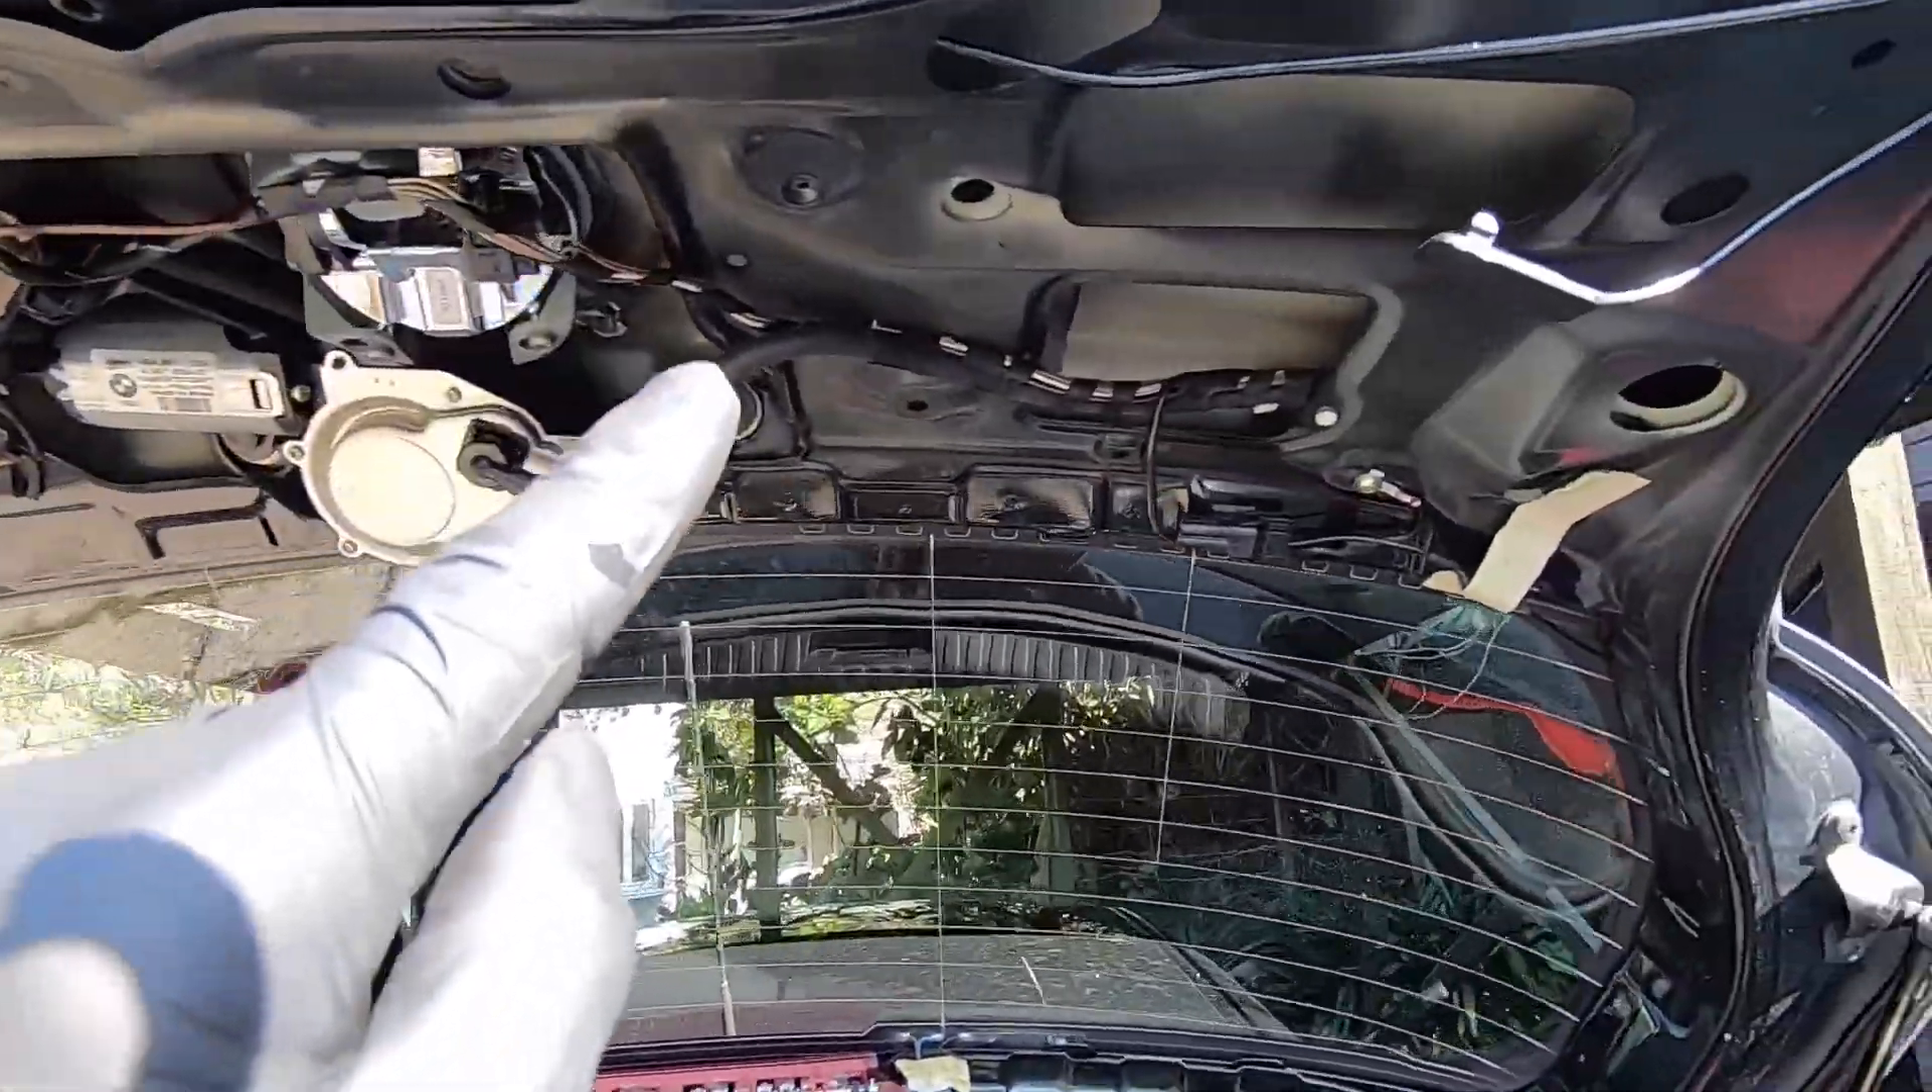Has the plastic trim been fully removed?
Yes.